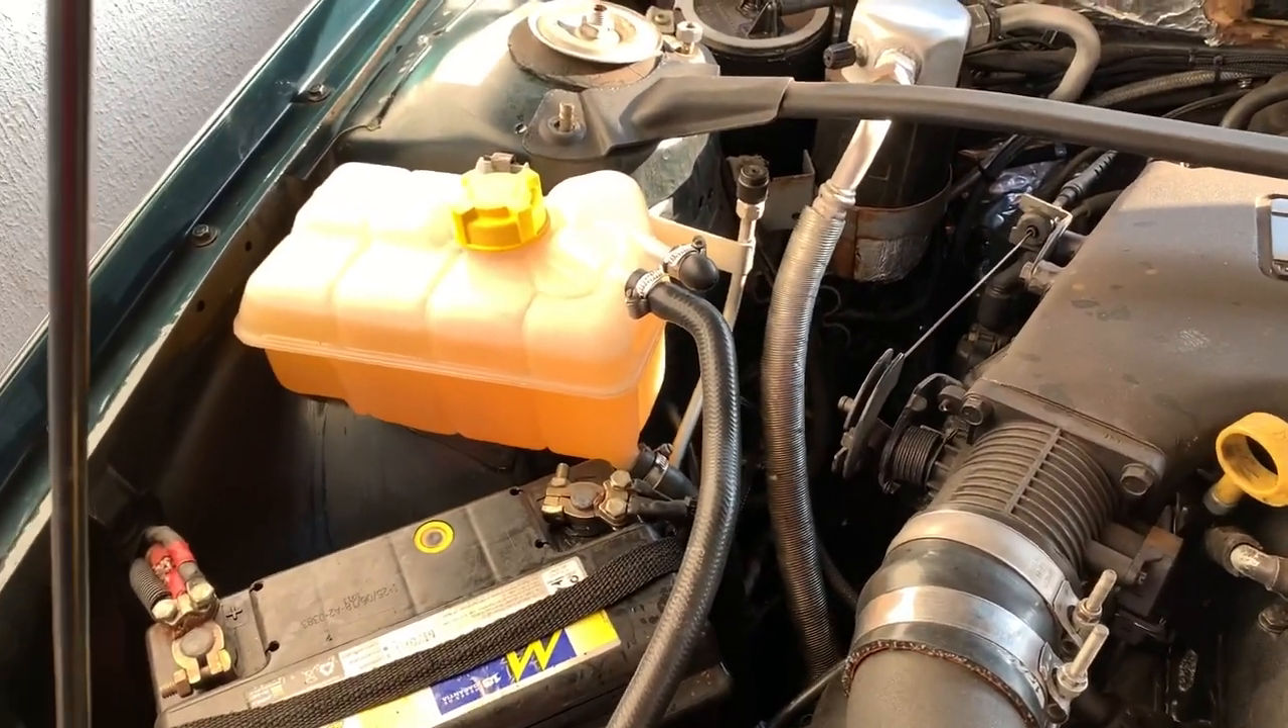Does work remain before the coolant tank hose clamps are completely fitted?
No.